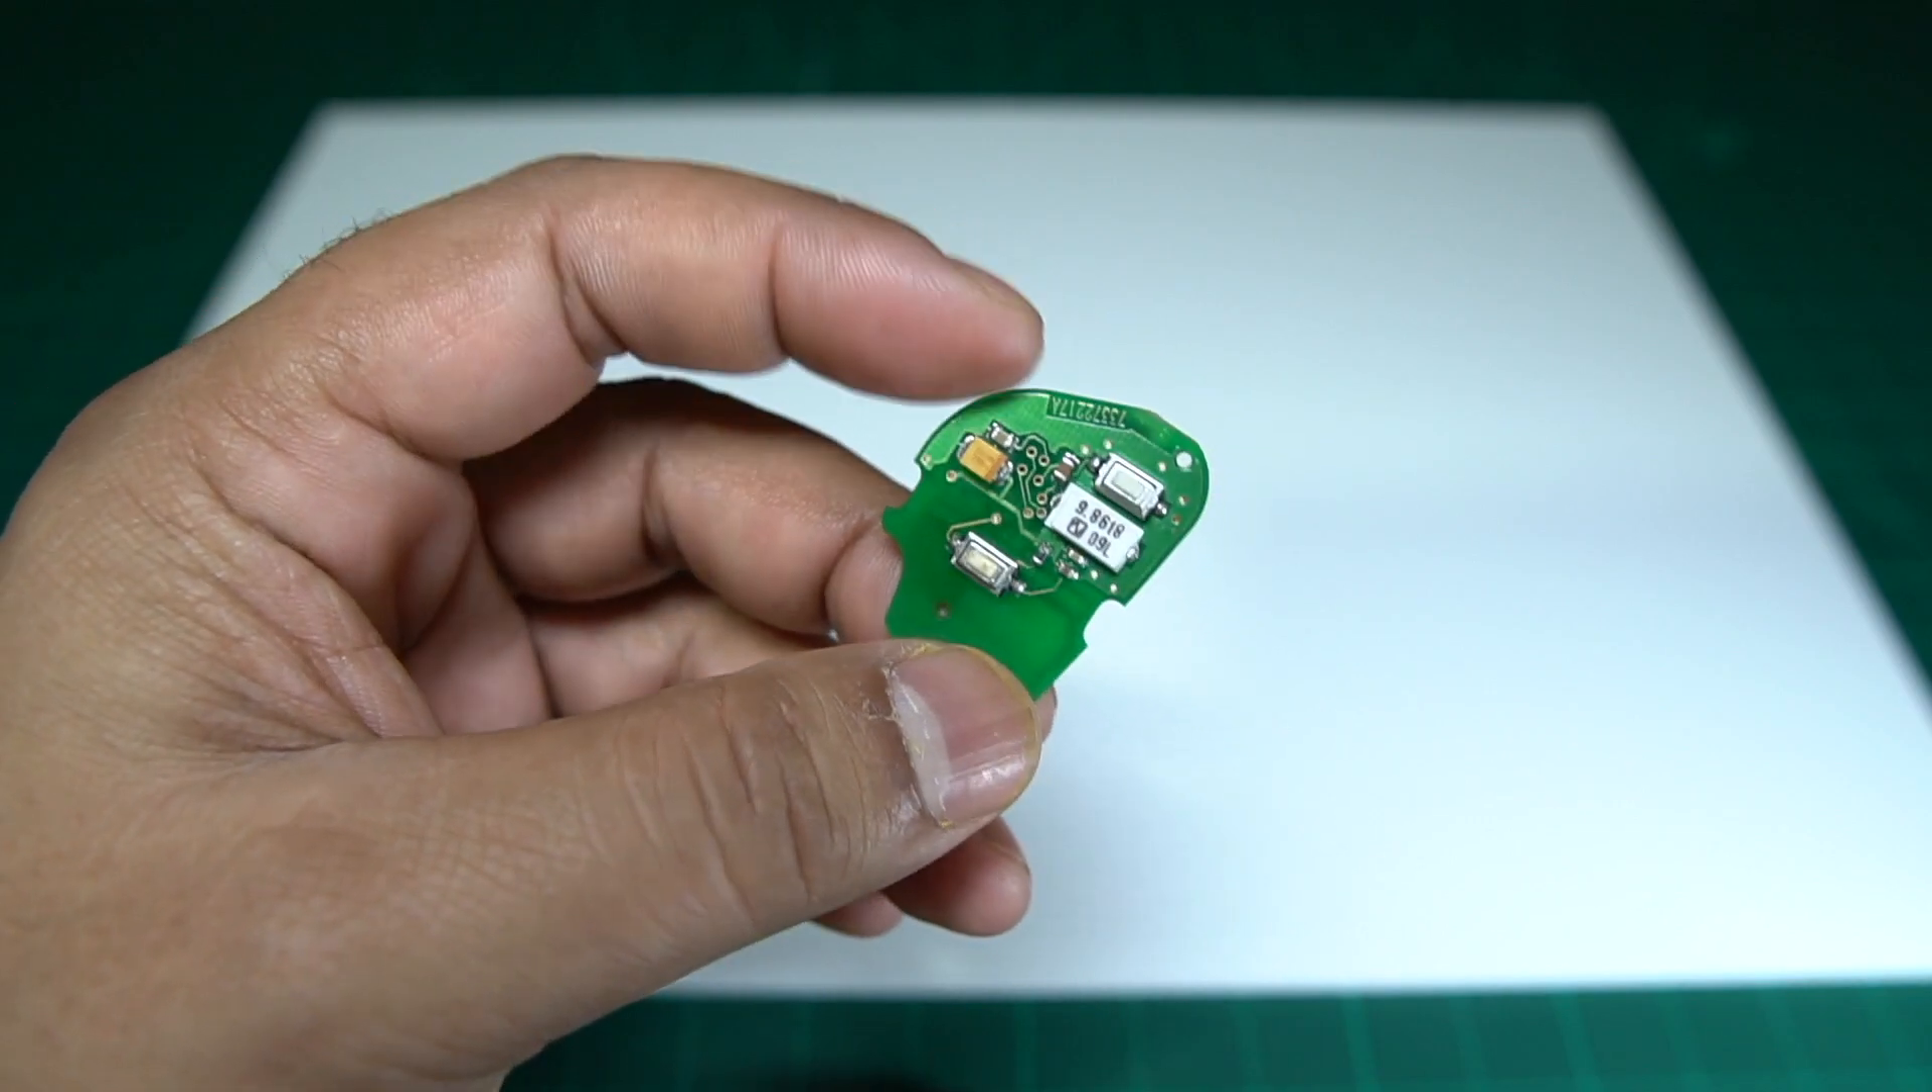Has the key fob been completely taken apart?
Yes.